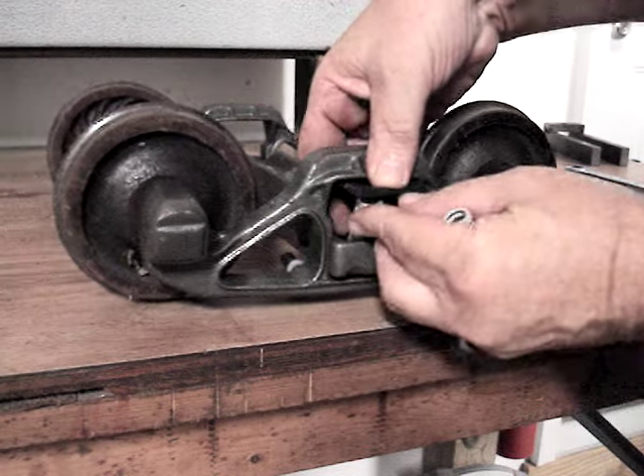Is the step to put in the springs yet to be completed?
Yes.